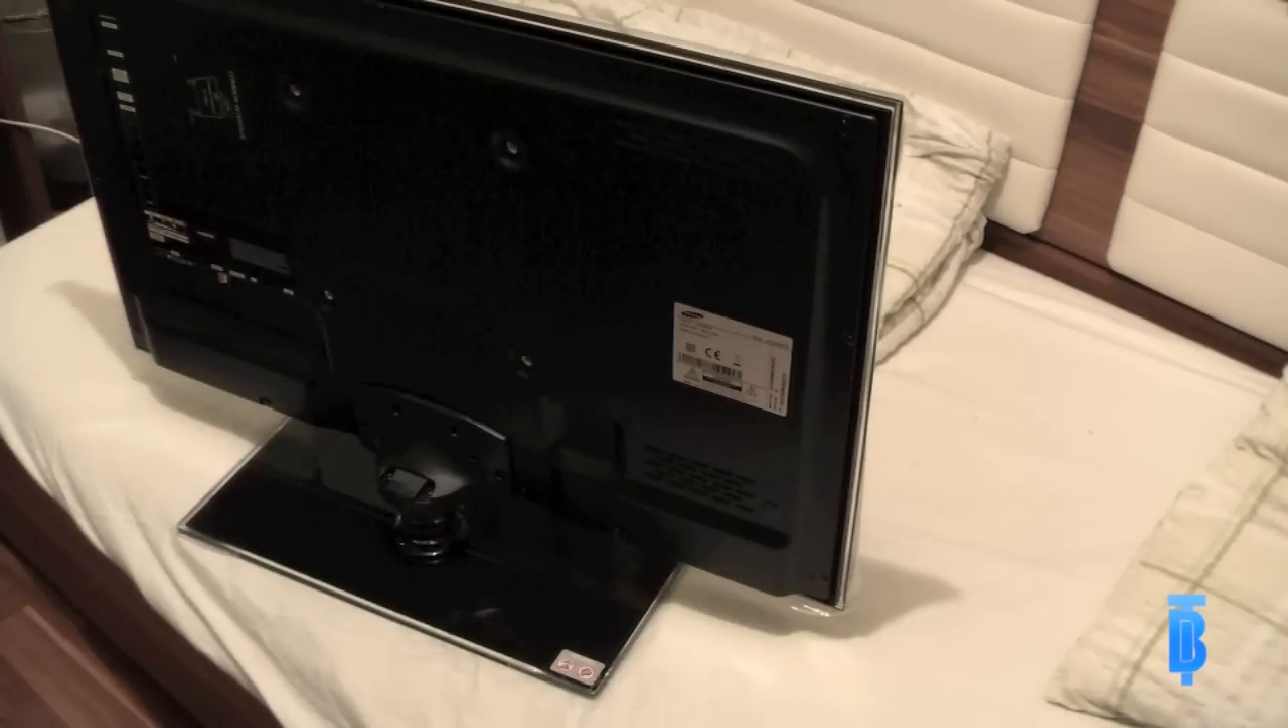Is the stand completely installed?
Yes.